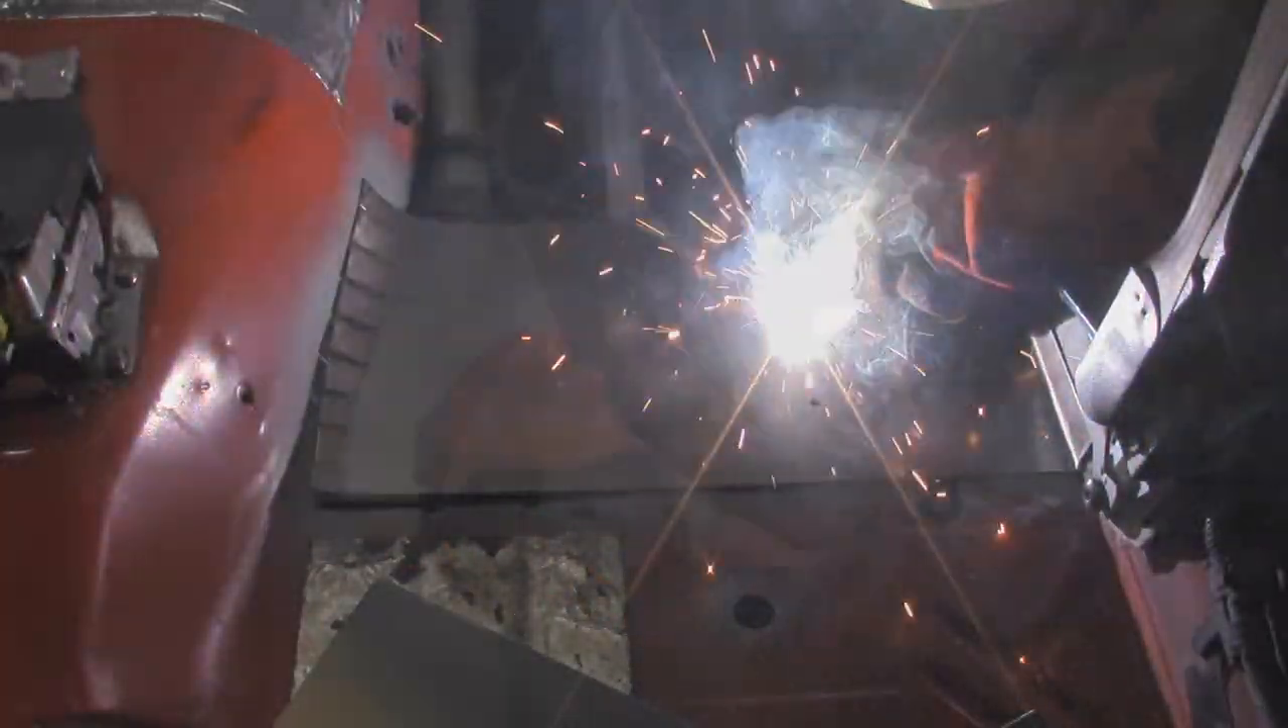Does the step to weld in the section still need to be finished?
Yes.